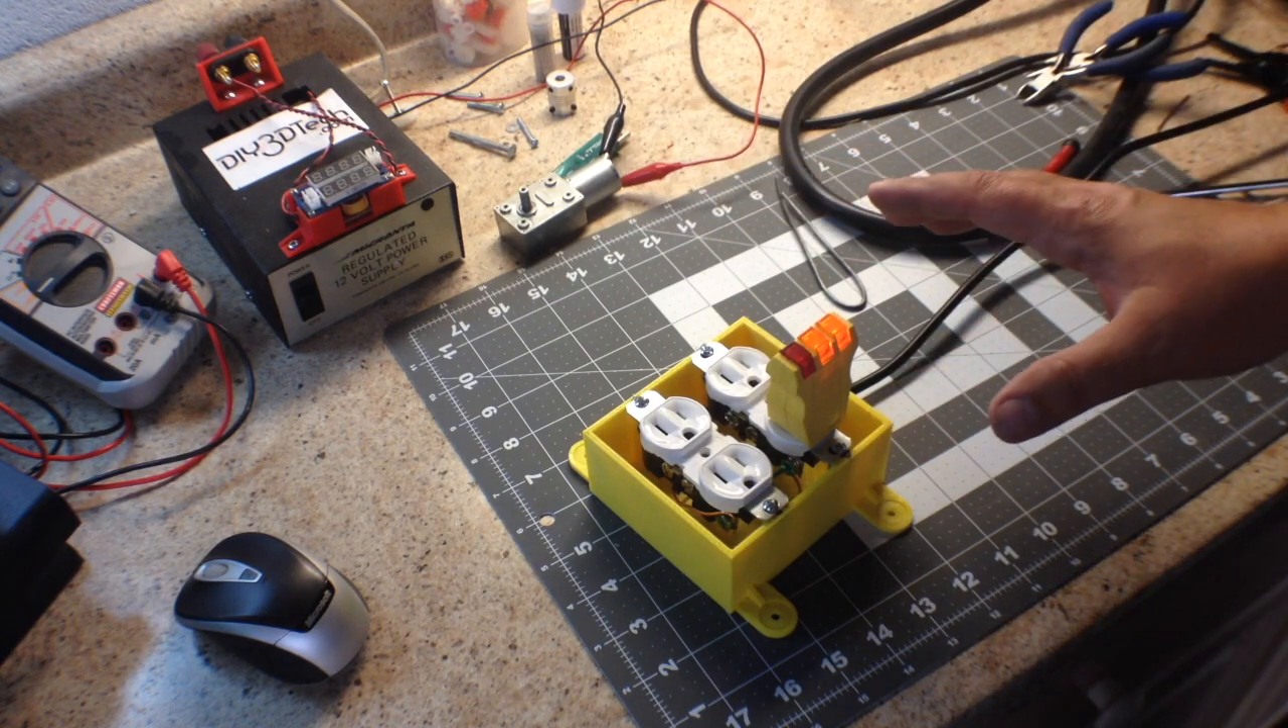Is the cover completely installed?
No.